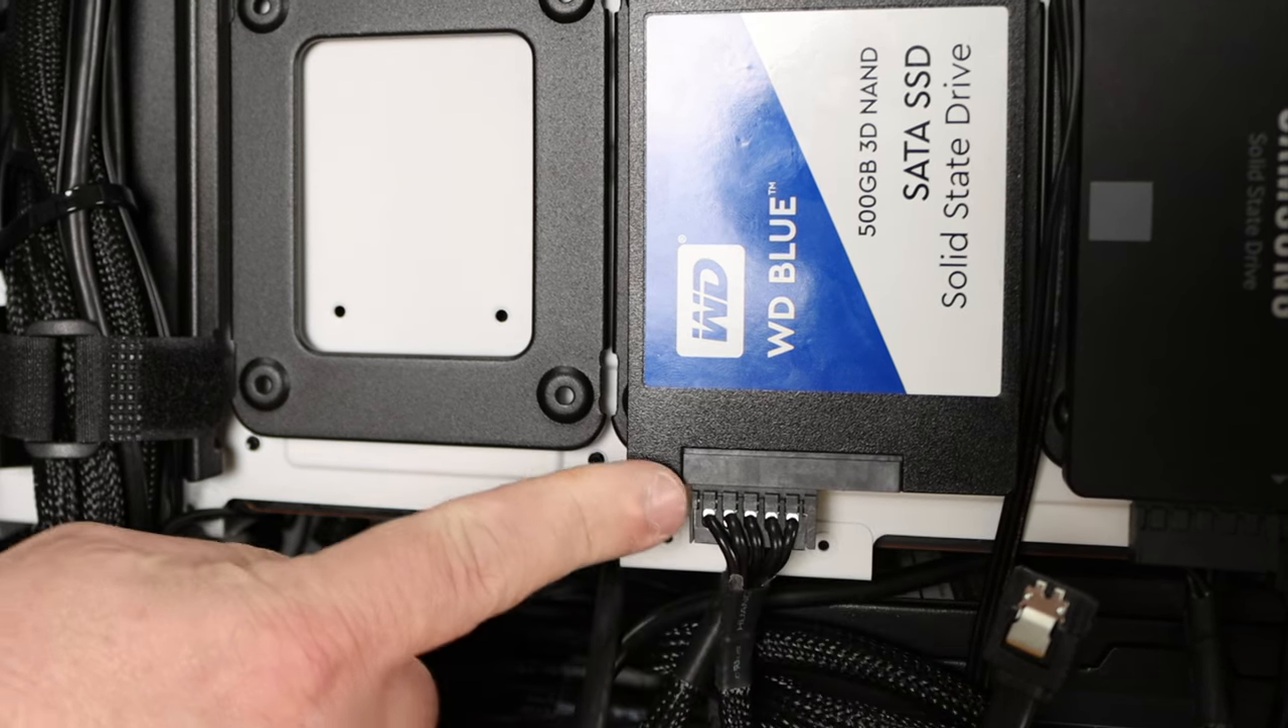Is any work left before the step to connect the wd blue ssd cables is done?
Yes.